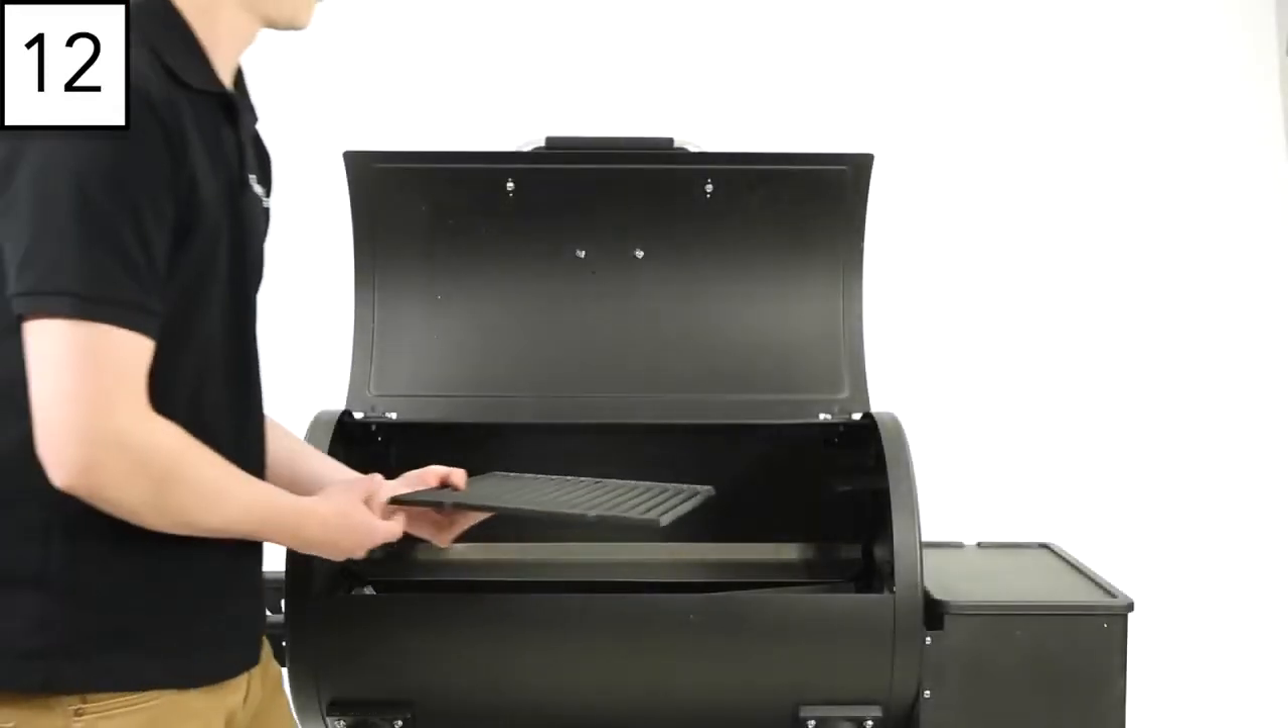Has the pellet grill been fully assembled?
No.